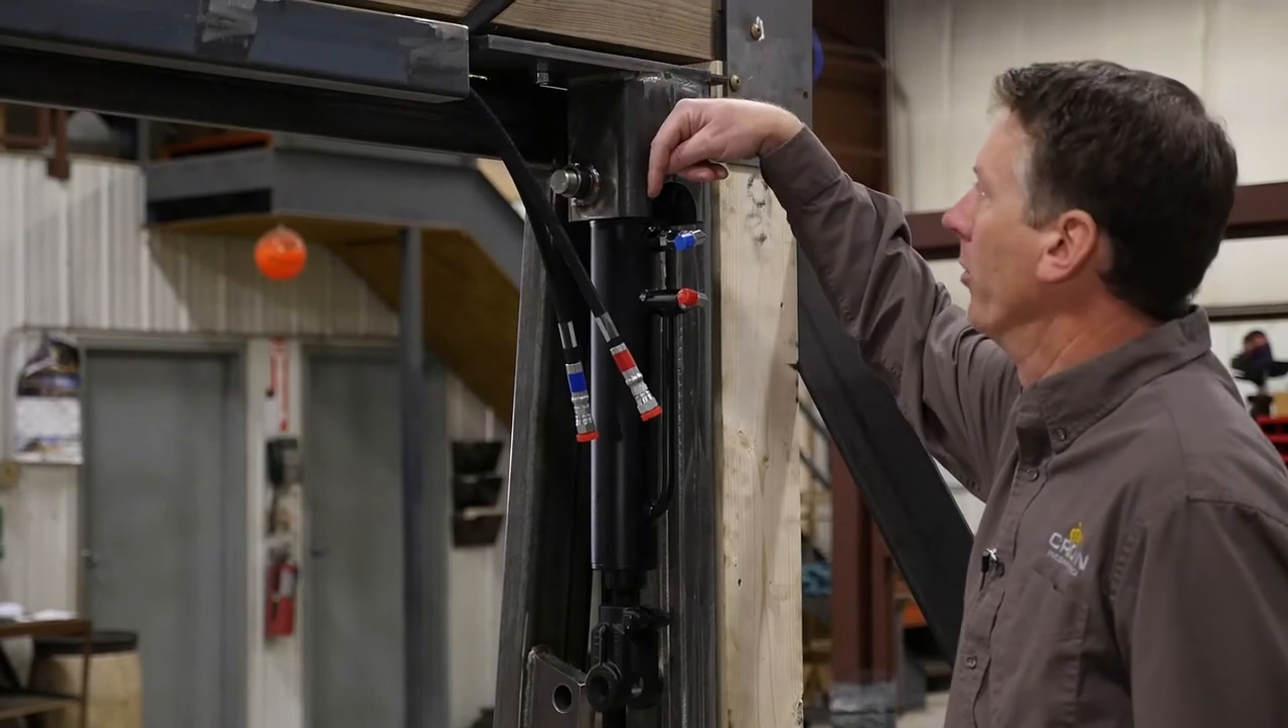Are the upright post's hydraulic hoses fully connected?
No.